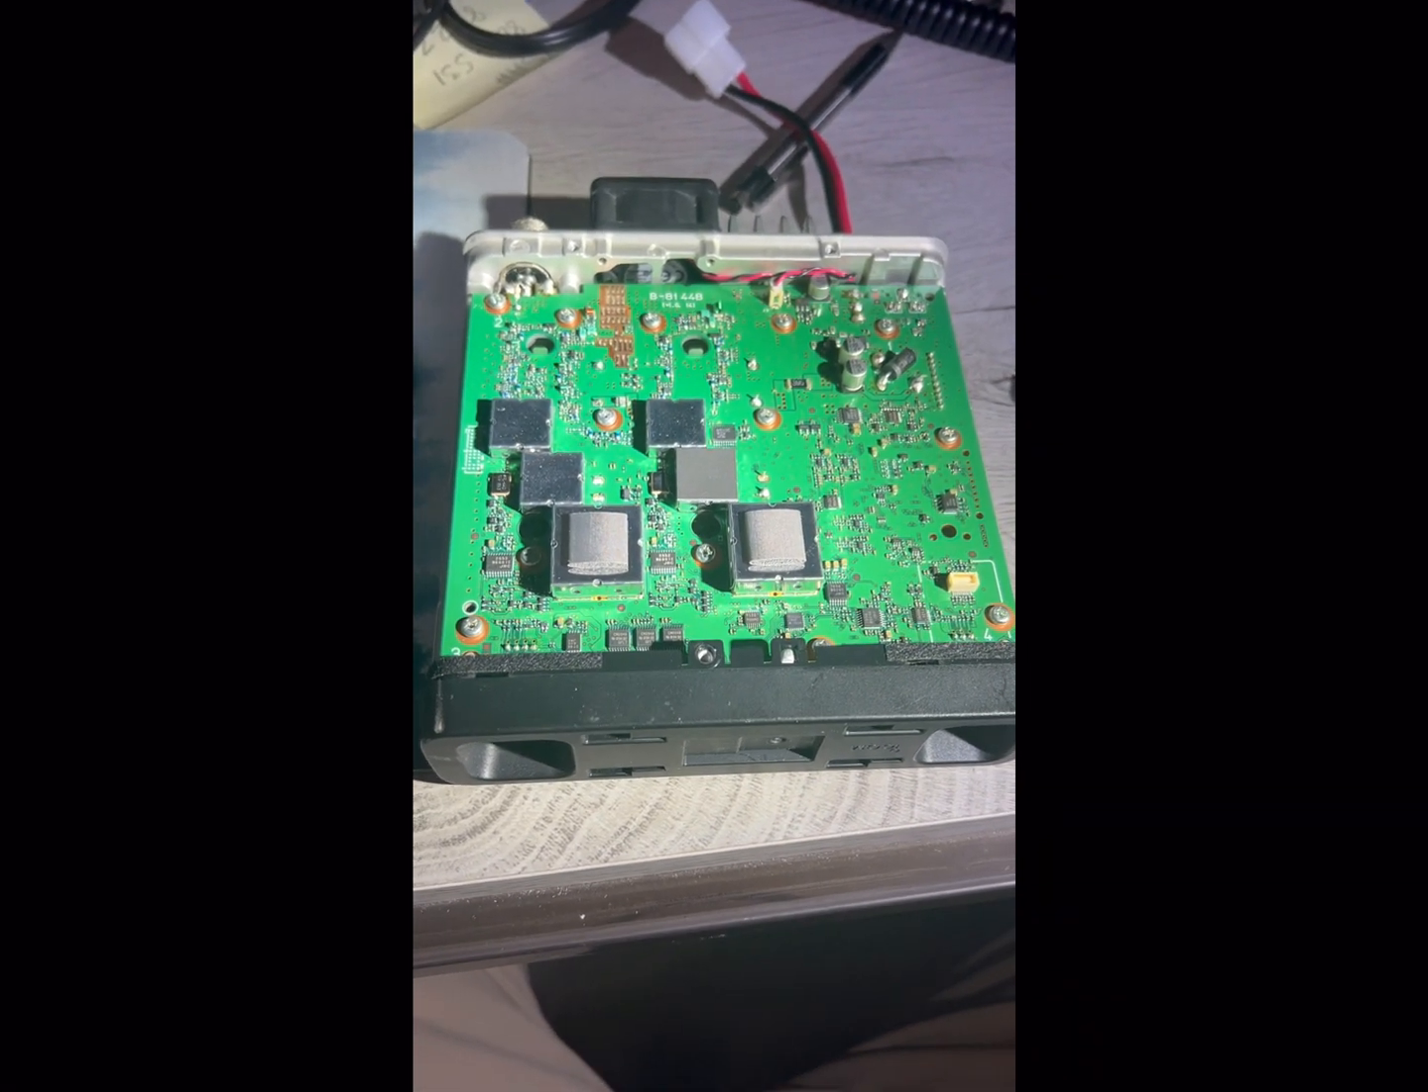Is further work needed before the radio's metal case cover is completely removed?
No.